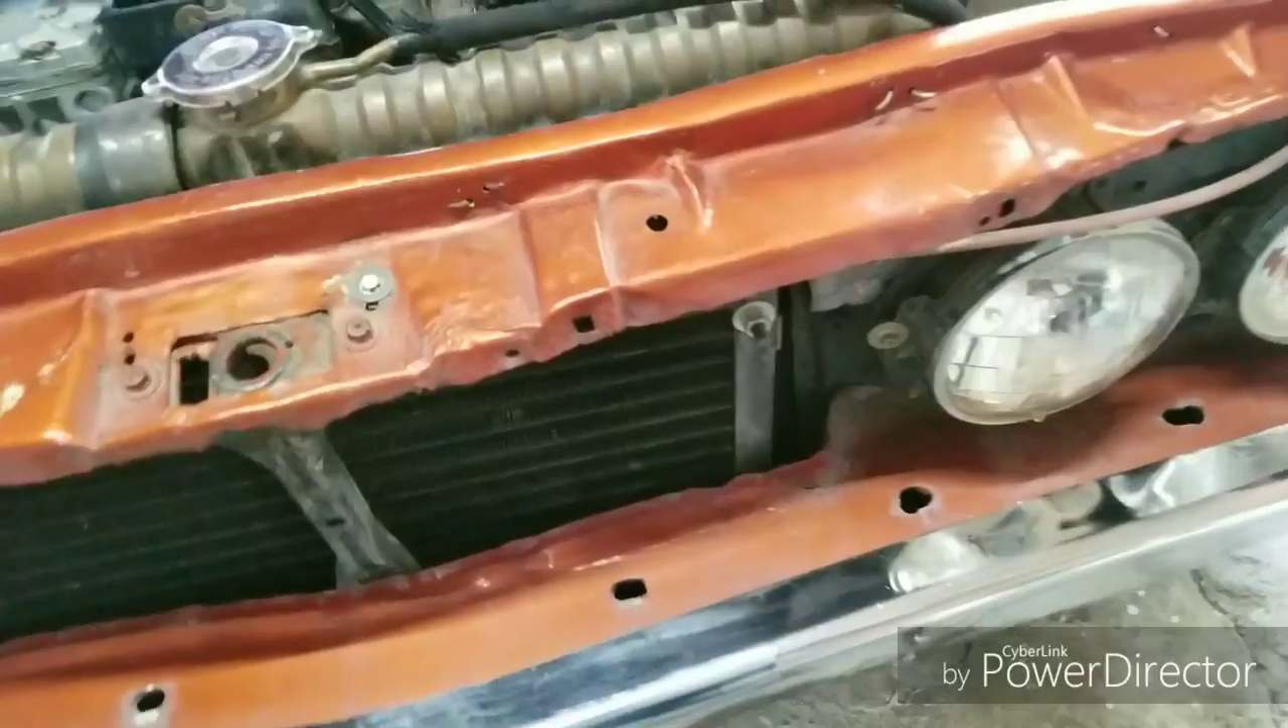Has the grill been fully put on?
No.